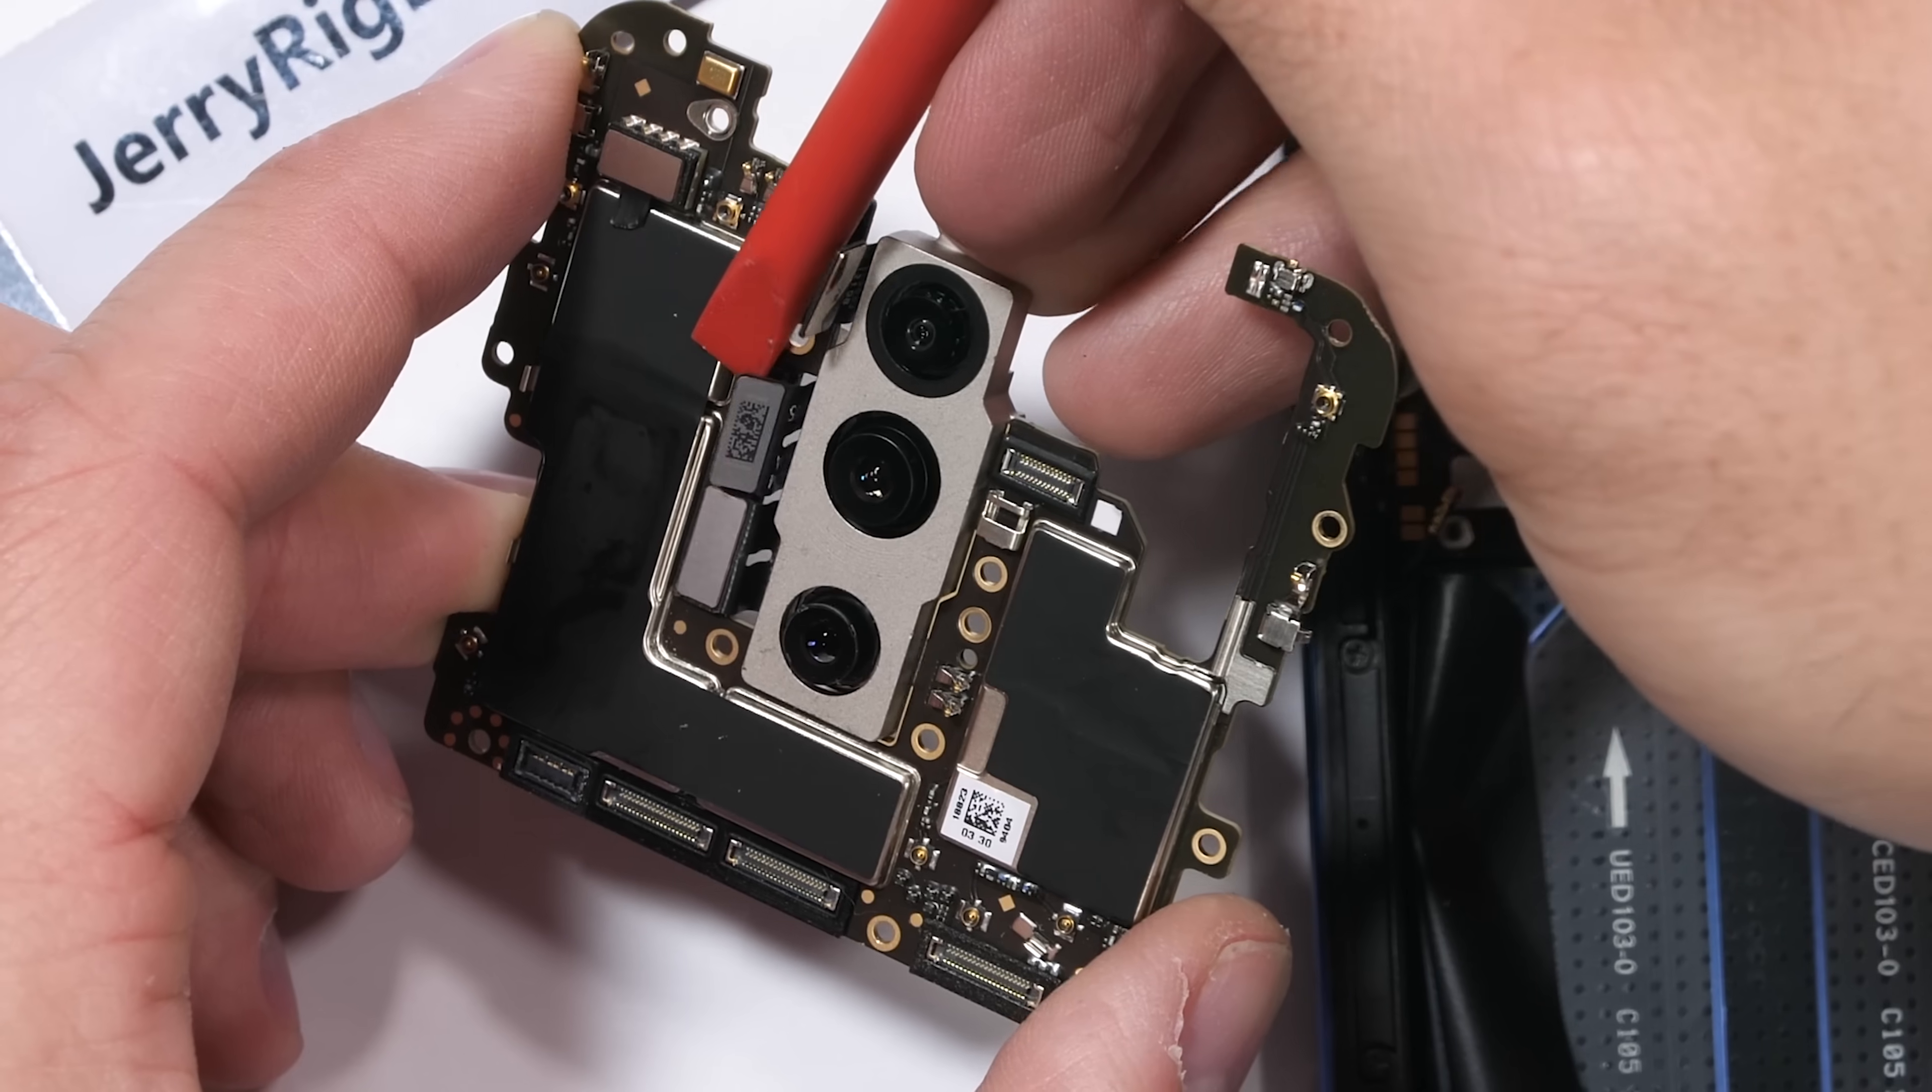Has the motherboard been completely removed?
Yes.